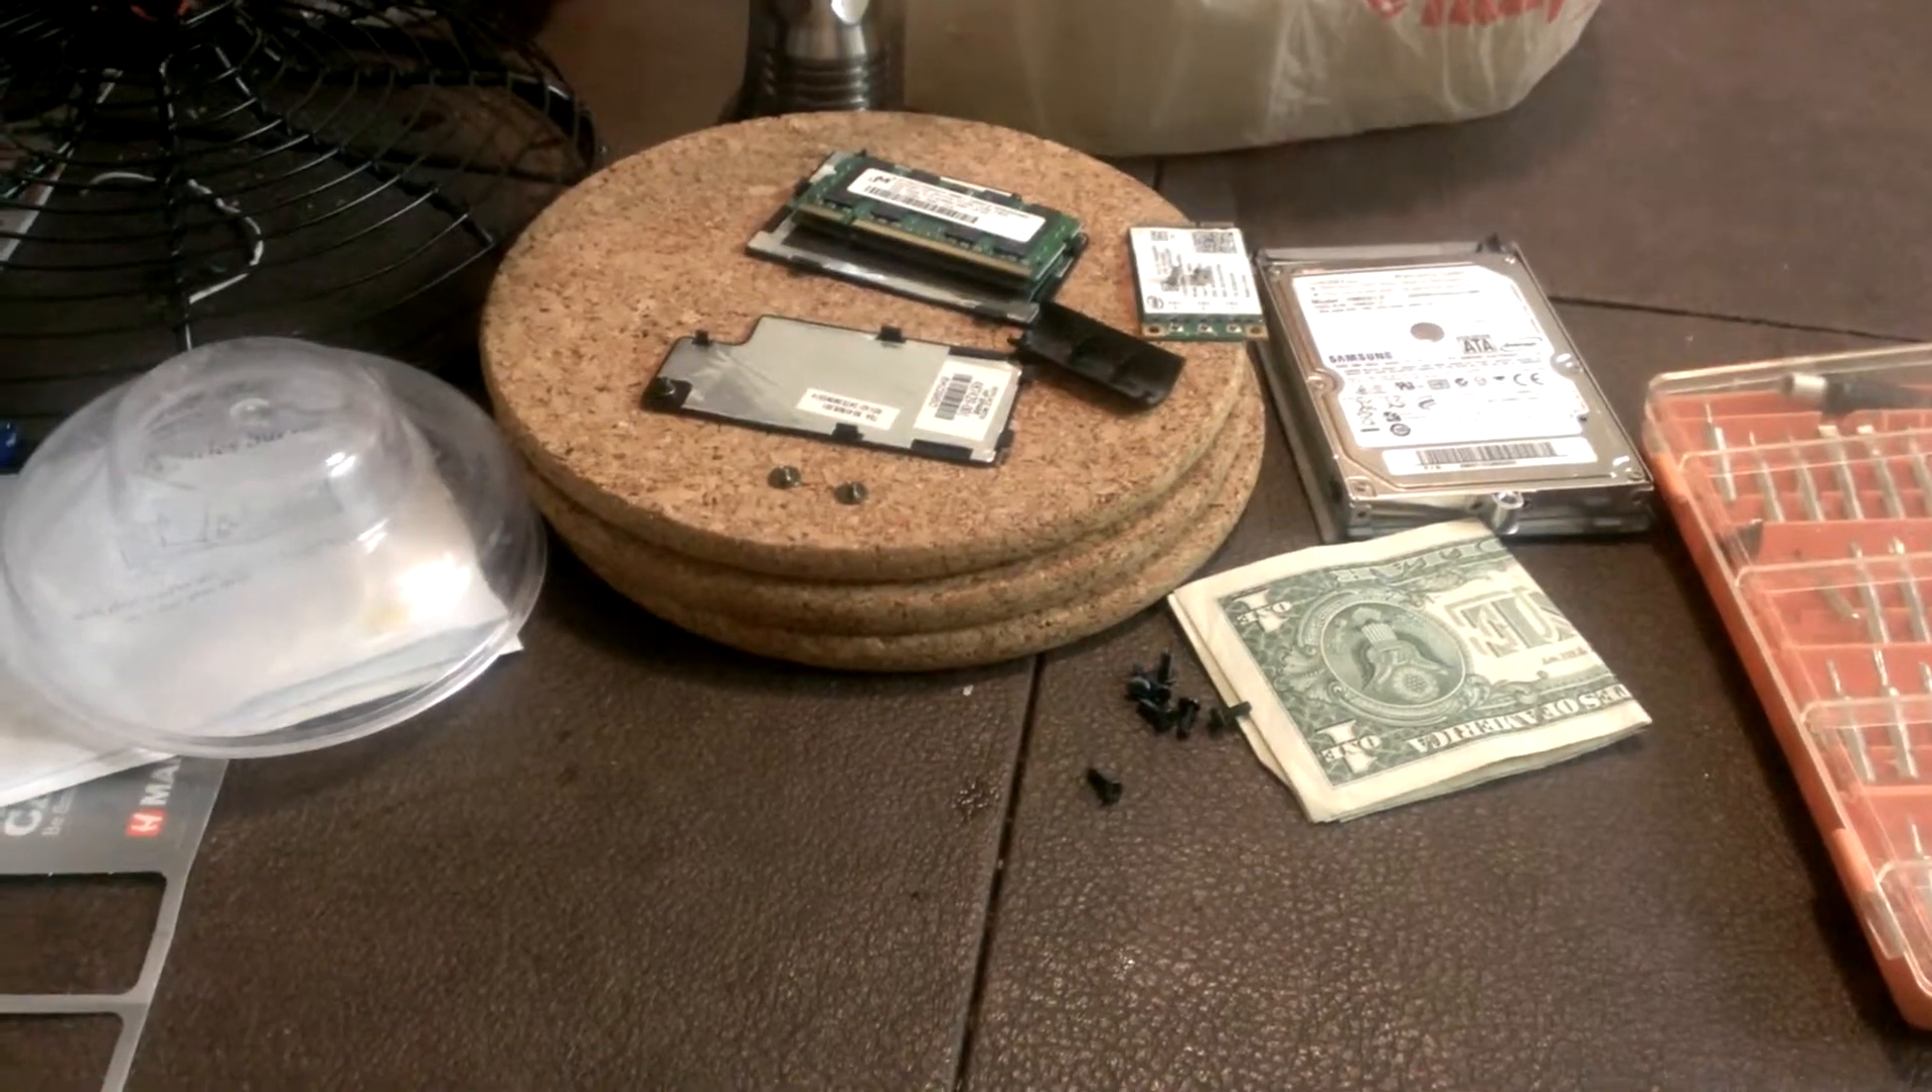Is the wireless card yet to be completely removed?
No.